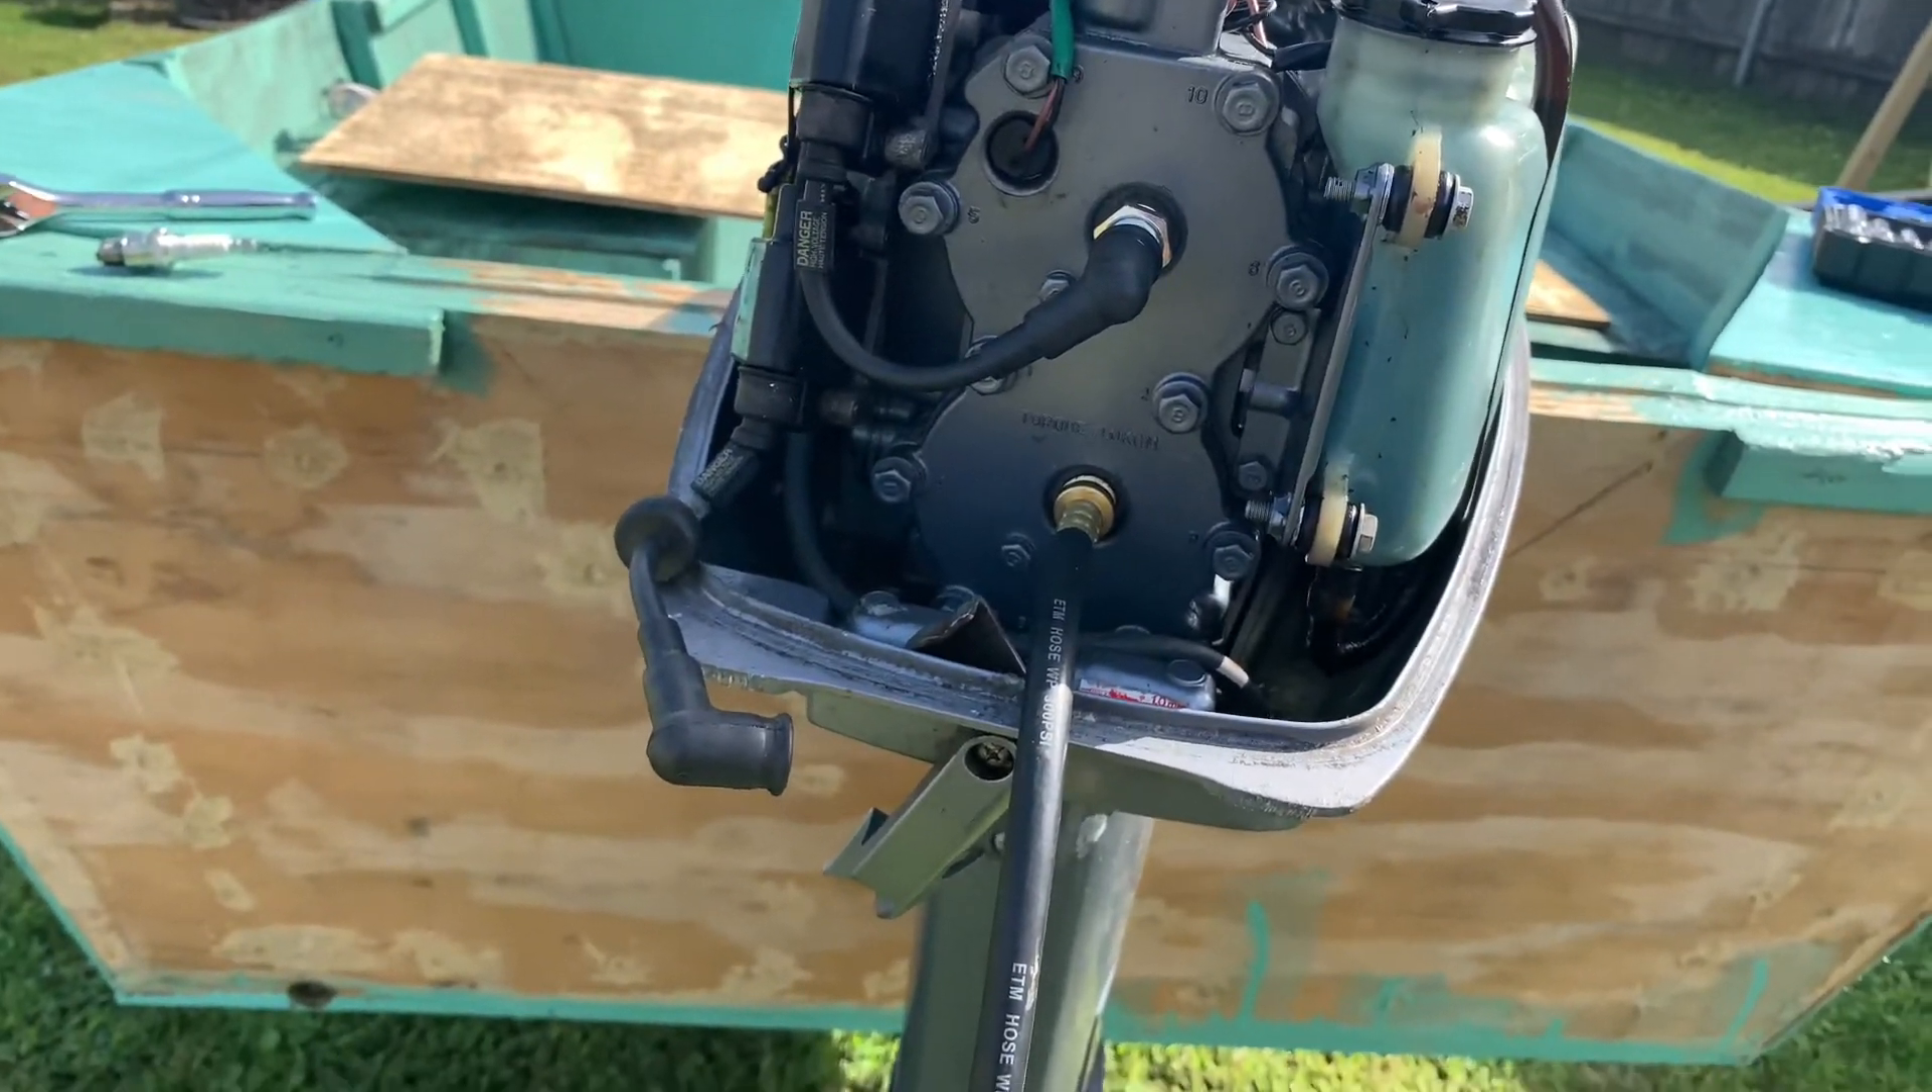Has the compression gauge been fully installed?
Yes.